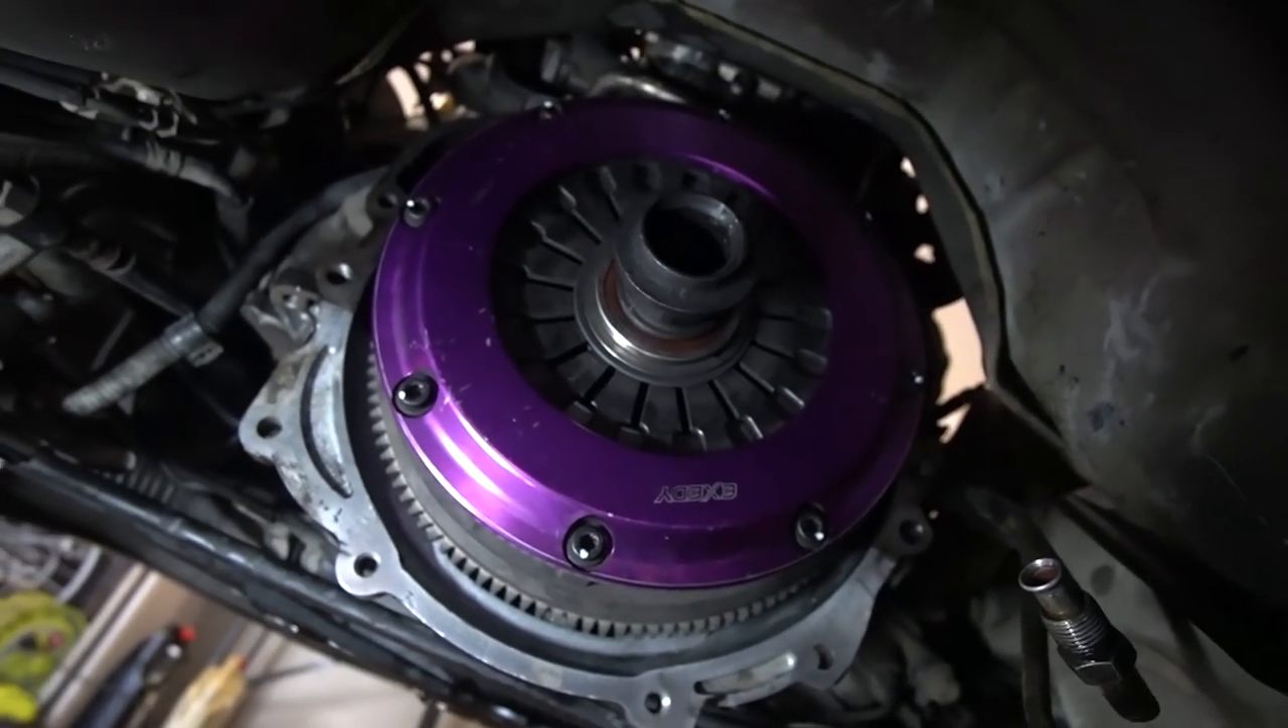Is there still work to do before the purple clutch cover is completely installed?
No.